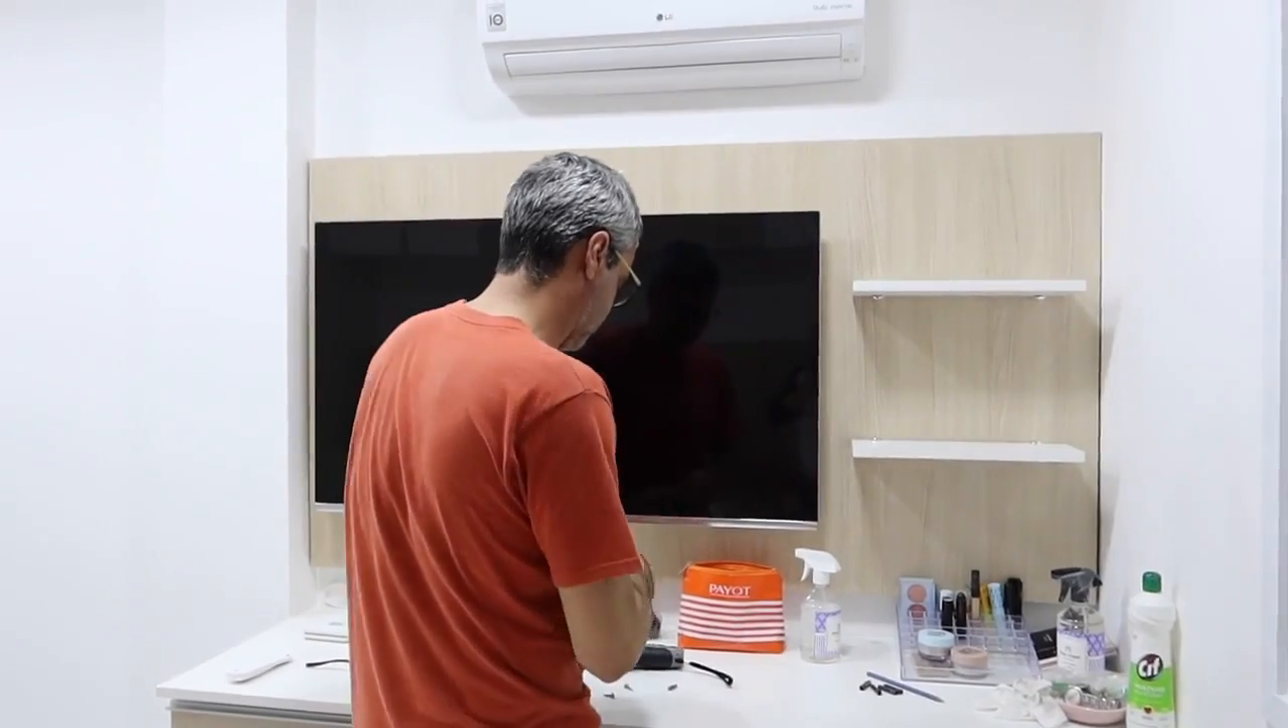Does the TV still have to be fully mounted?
No.